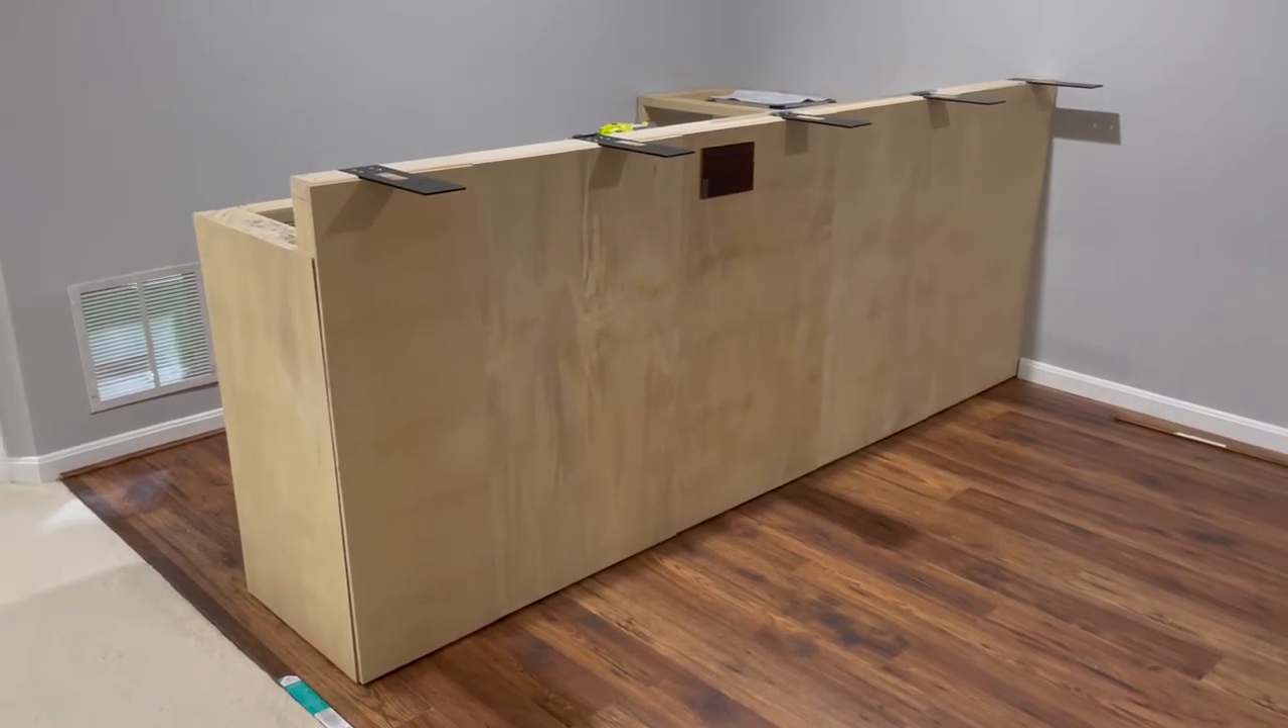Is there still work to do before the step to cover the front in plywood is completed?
No.